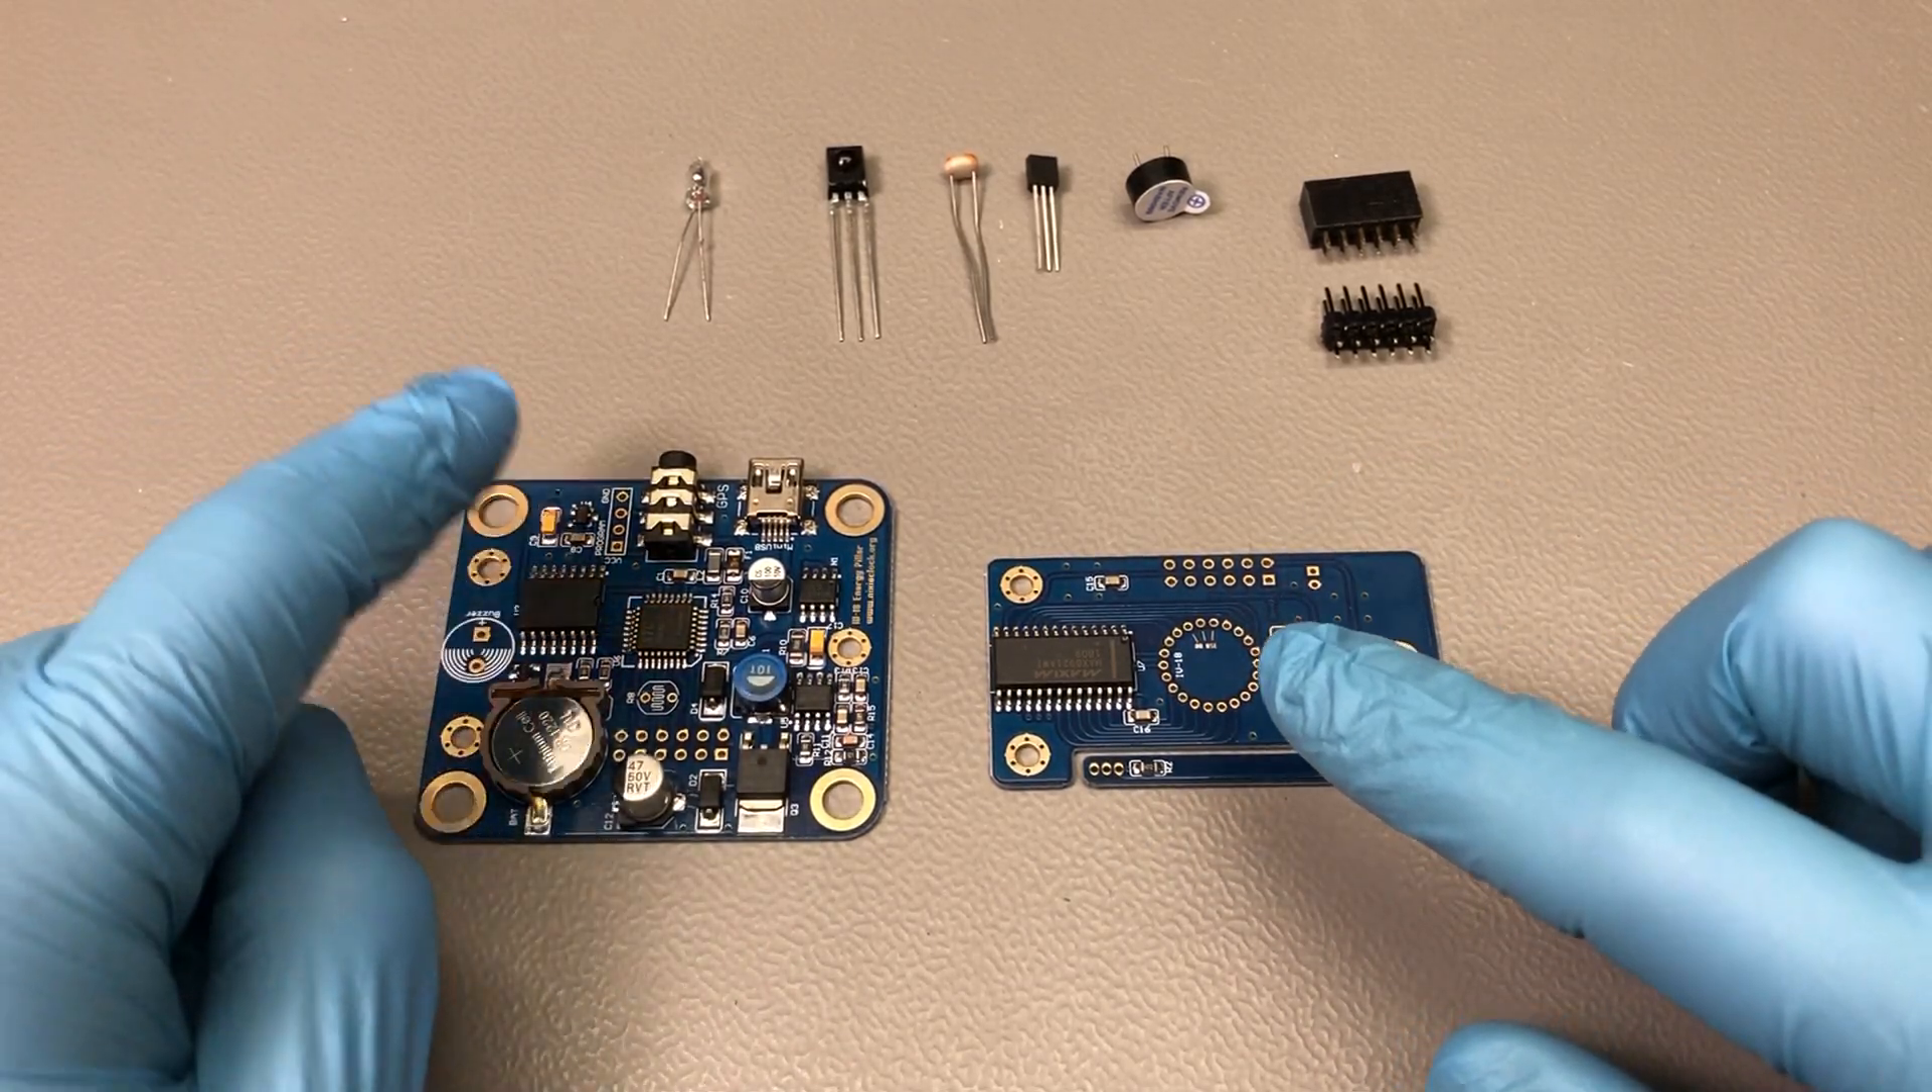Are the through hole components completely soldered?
No.